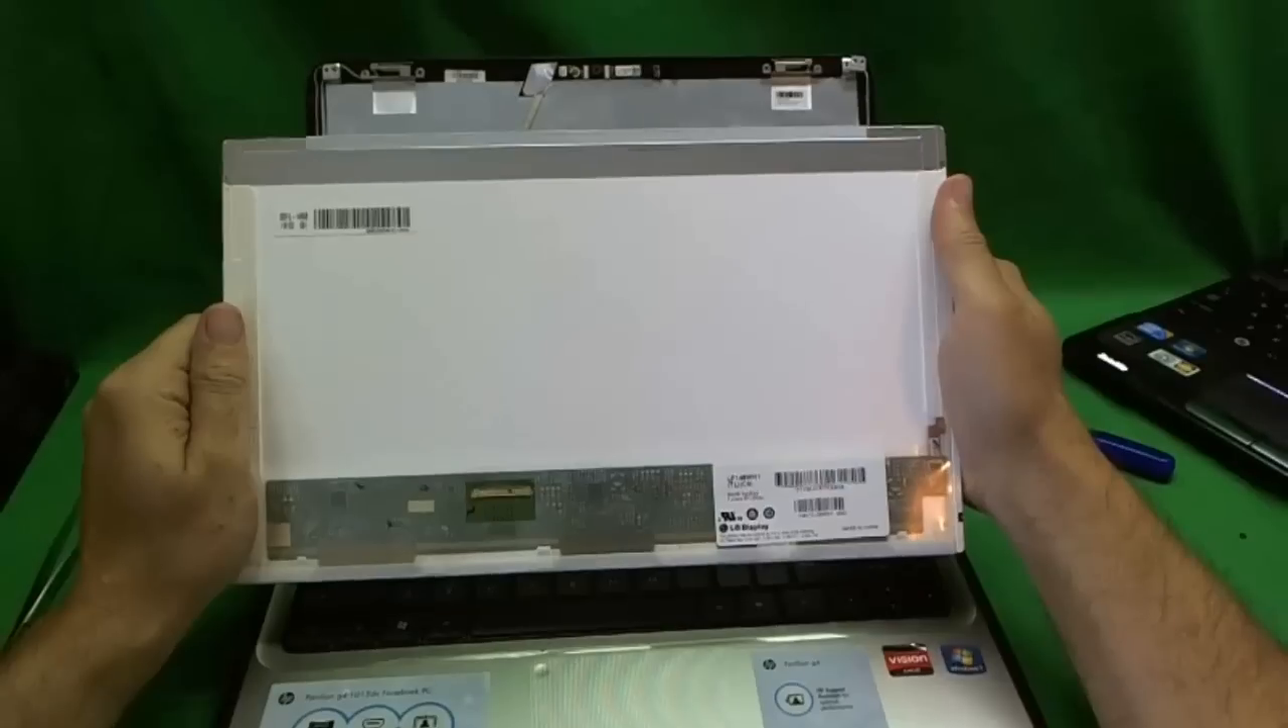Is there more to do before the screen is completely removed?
No.